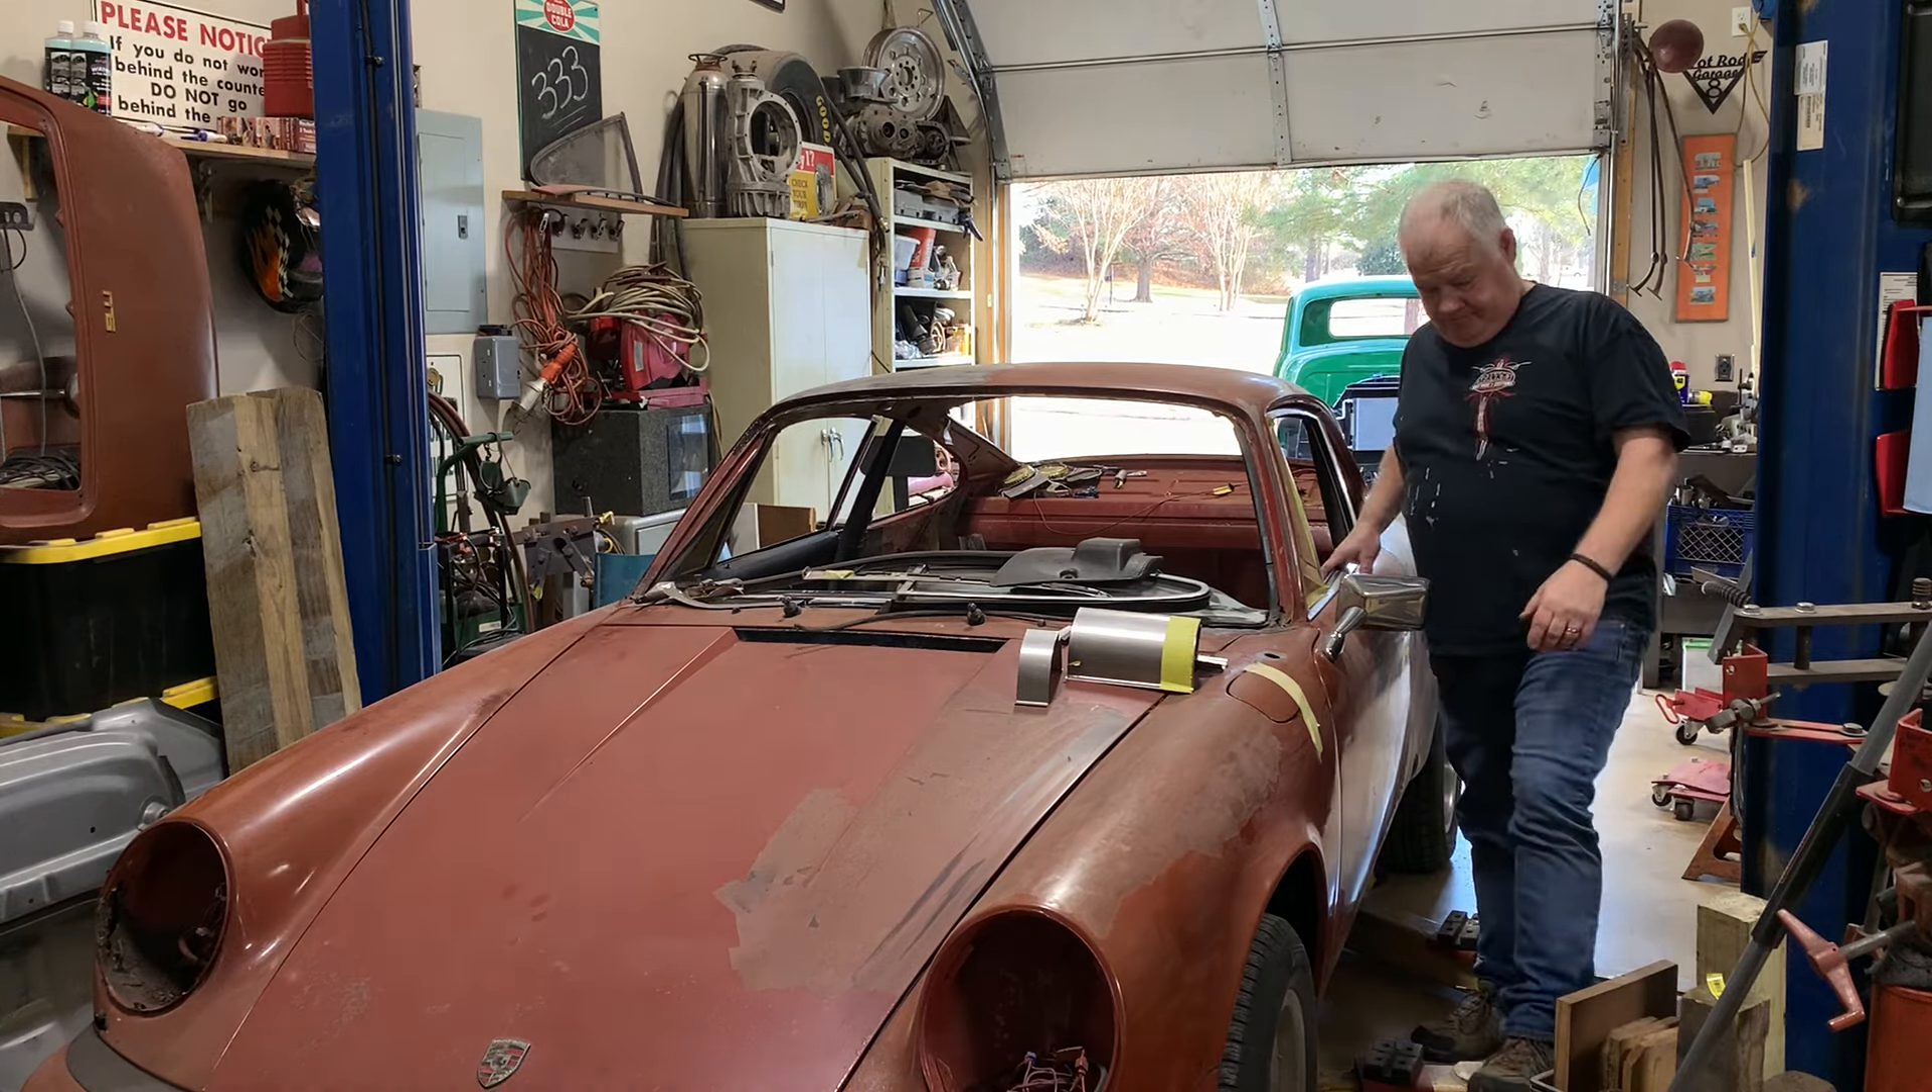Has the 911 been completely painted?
No.